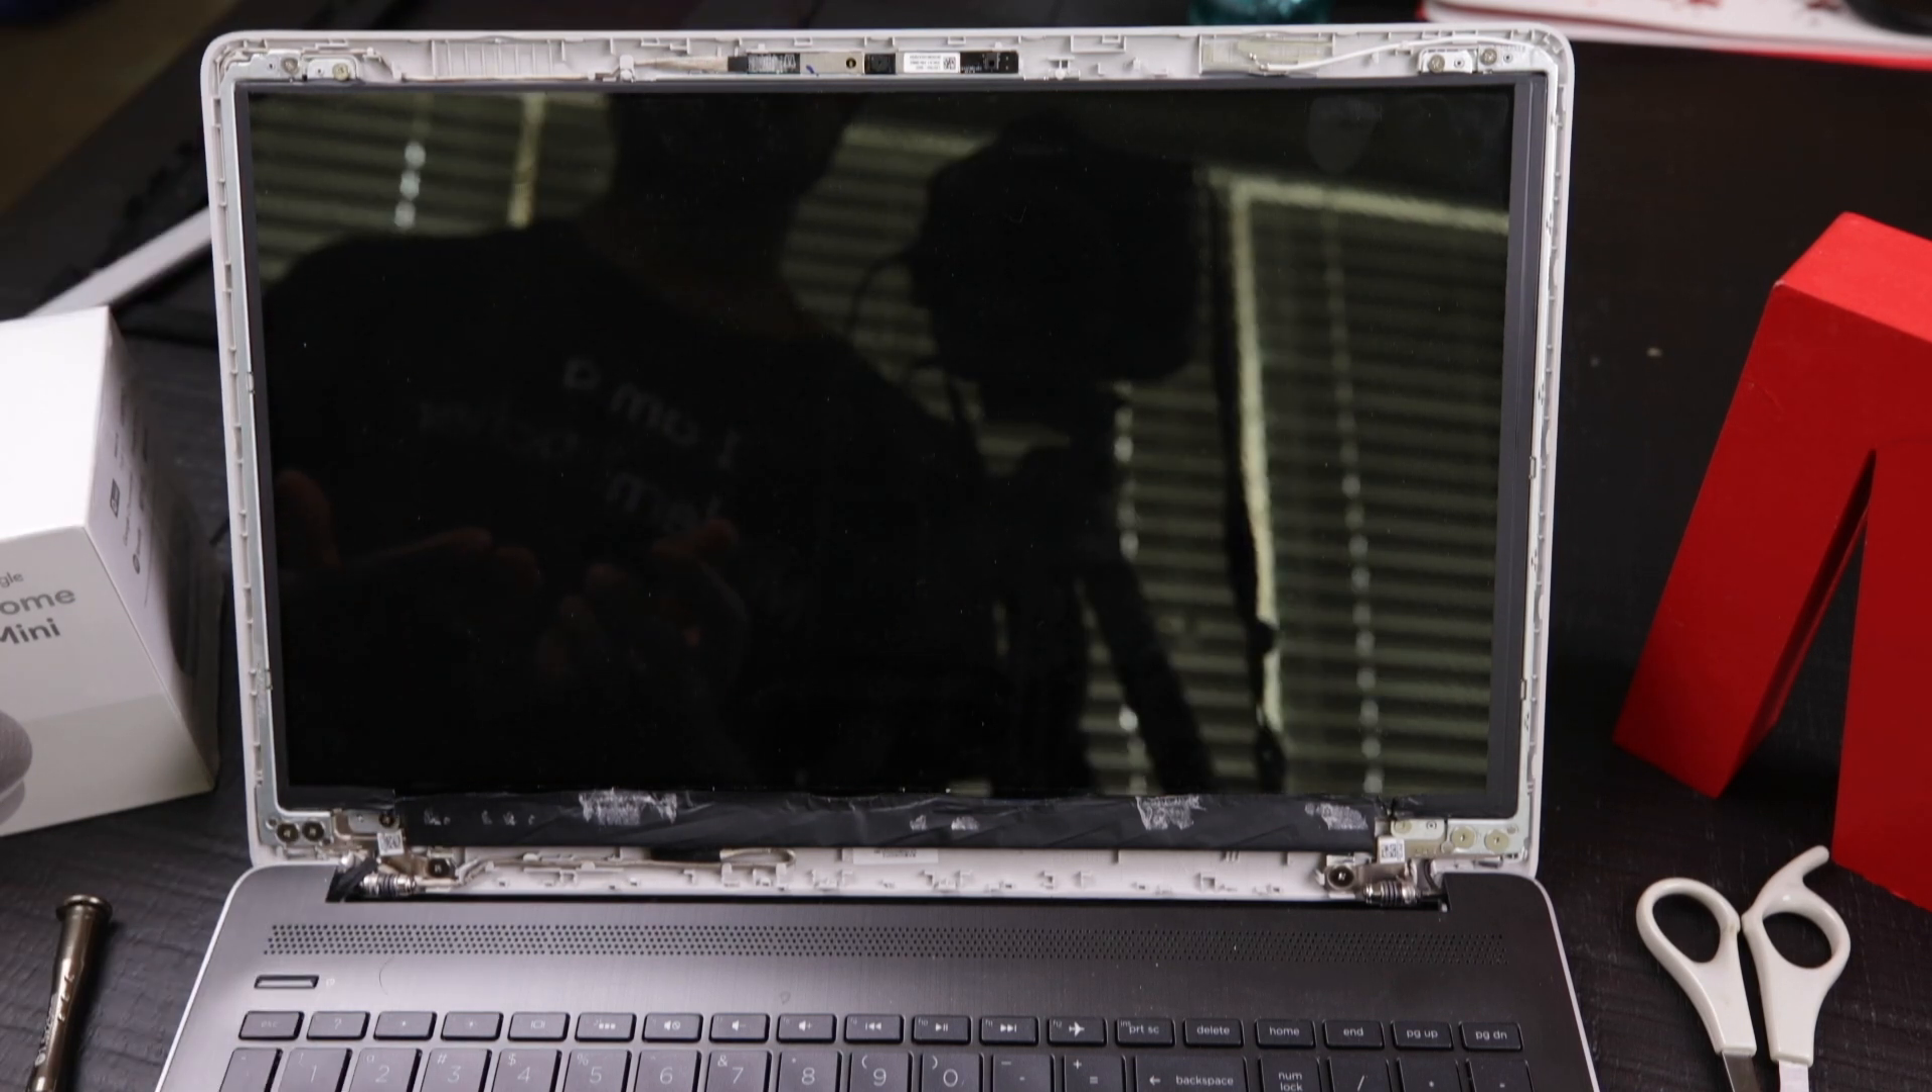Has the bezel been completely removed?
Yes.